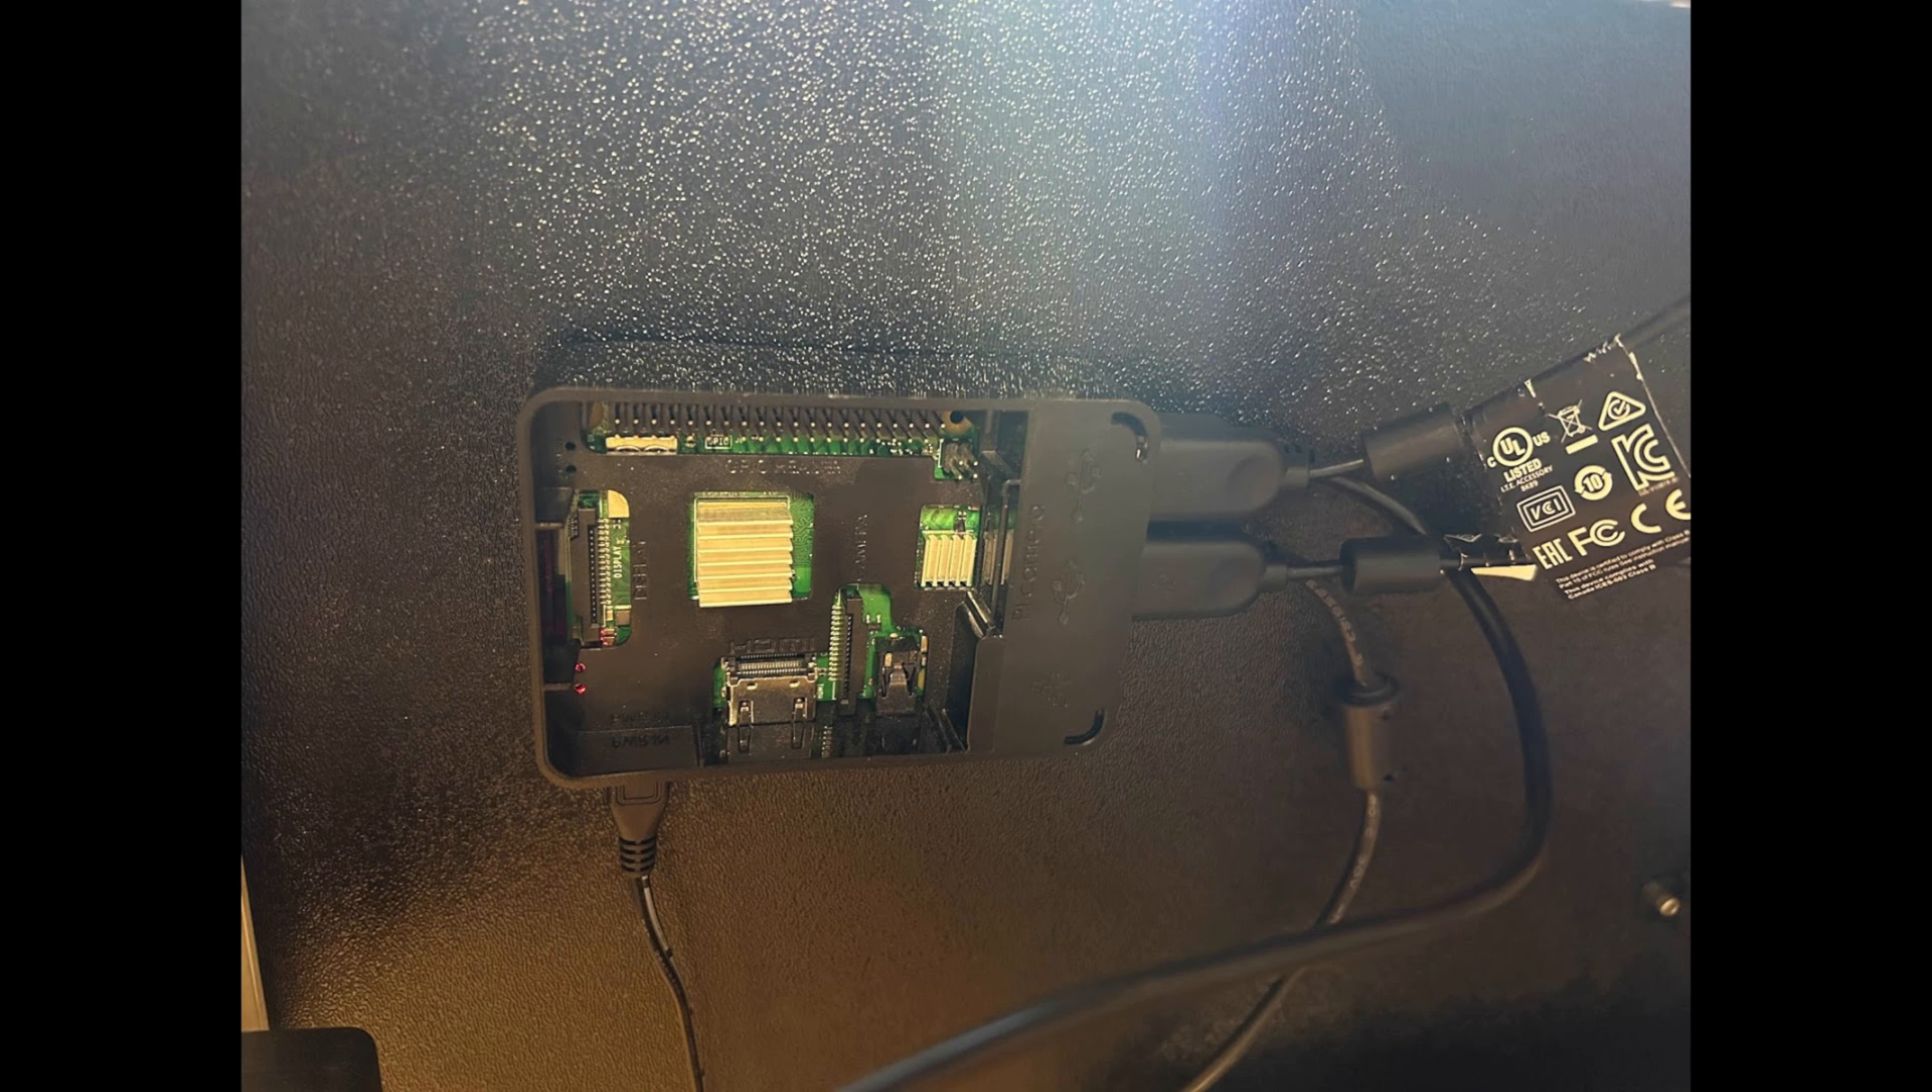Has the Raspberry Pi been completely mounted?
Yes.